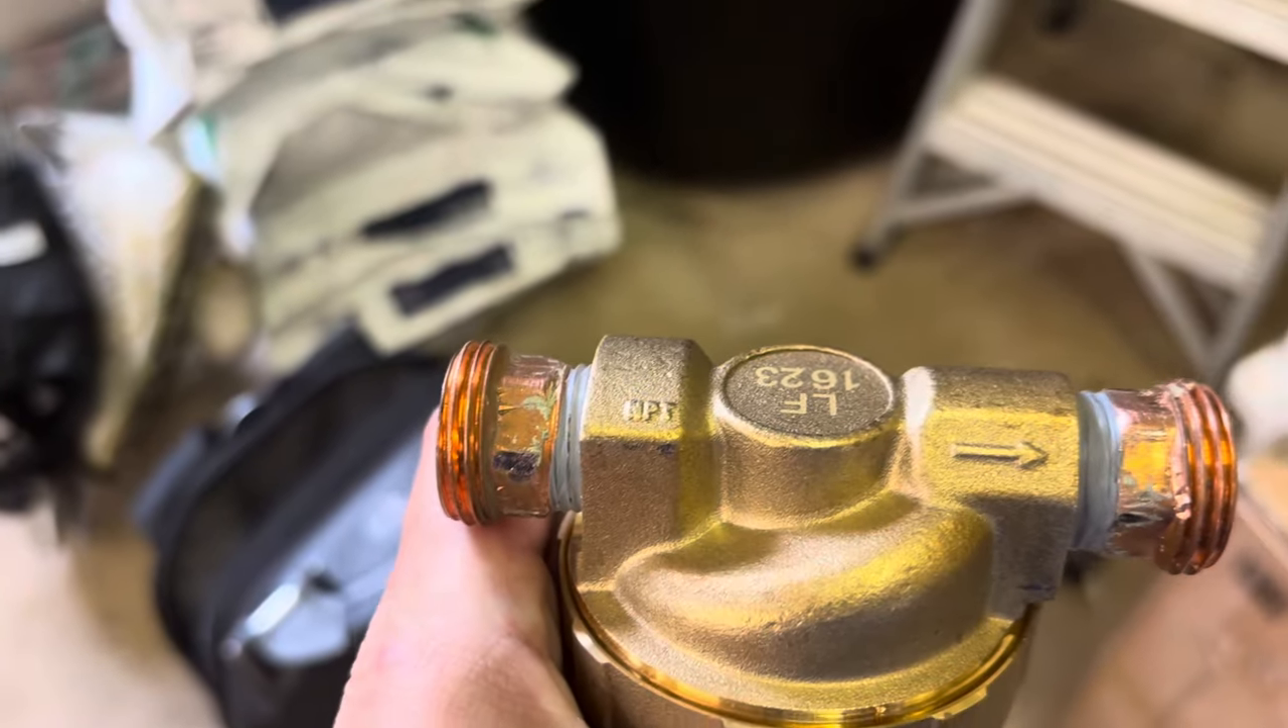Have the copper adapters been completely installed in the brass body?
Yes.